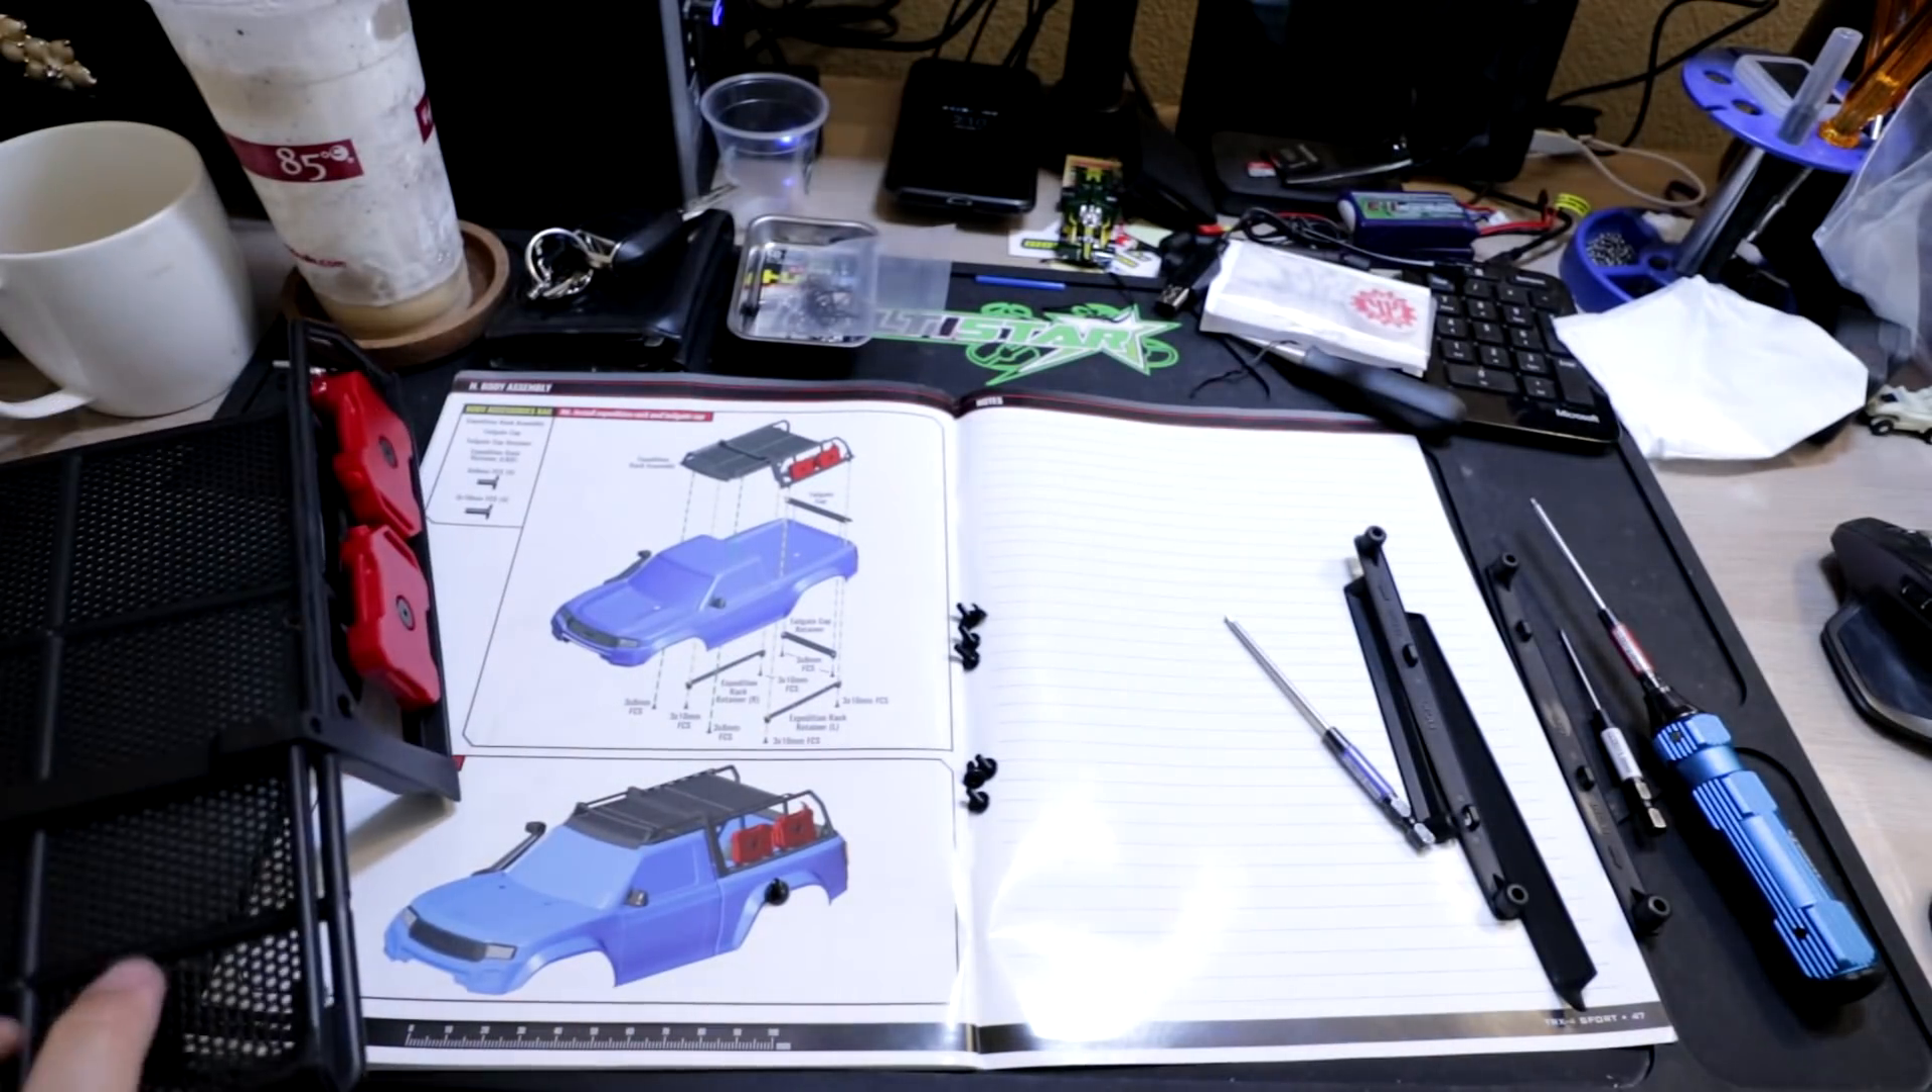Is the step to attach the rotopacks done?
Yes.